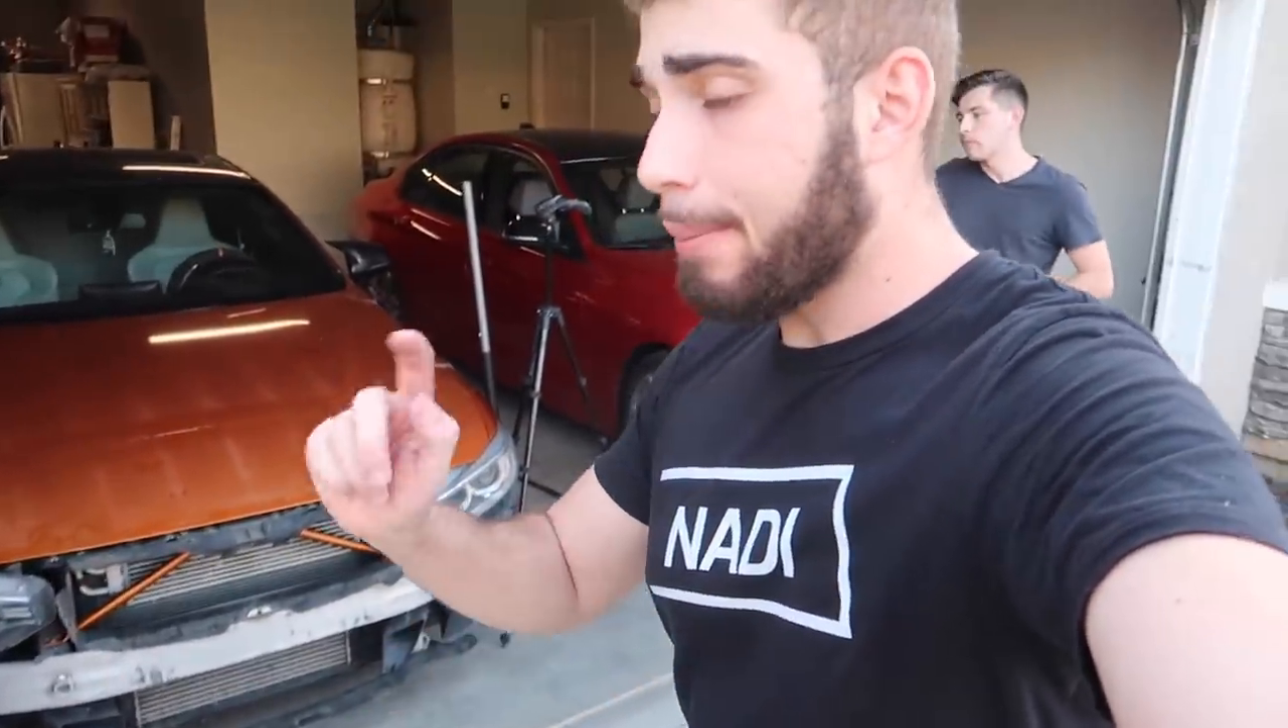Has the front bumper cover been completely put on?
No.